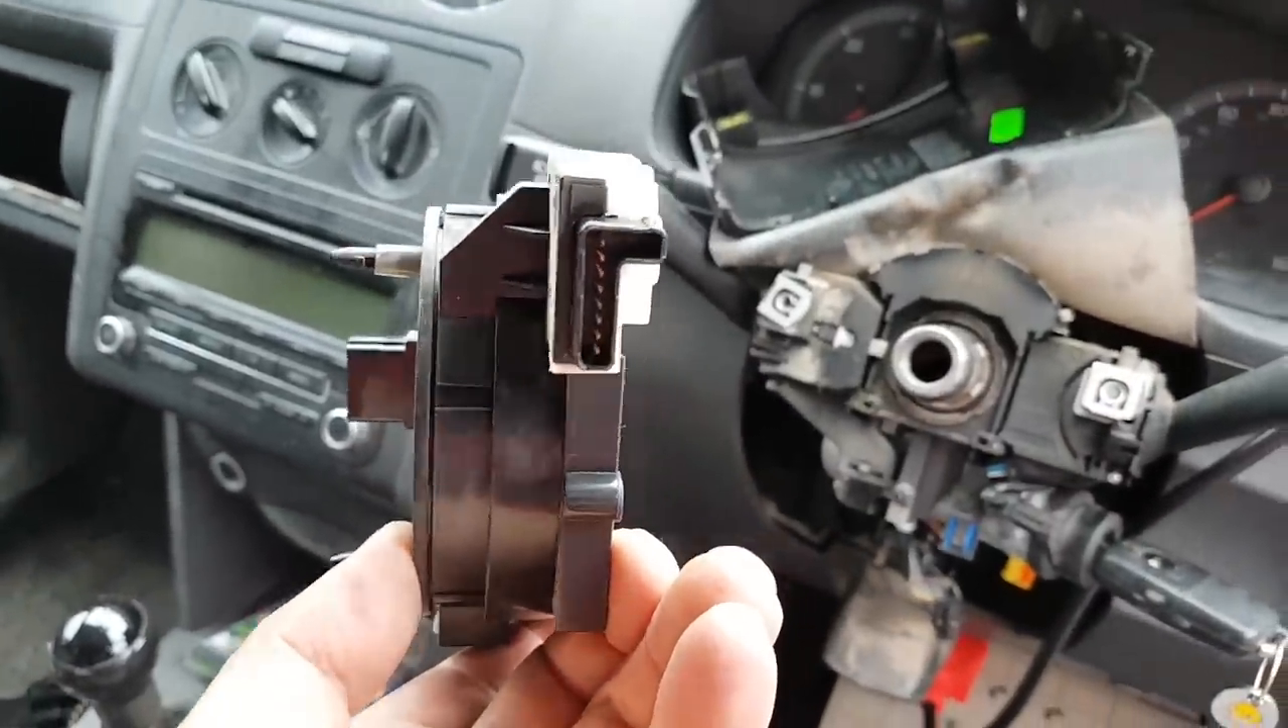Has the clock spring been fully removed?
Yes.